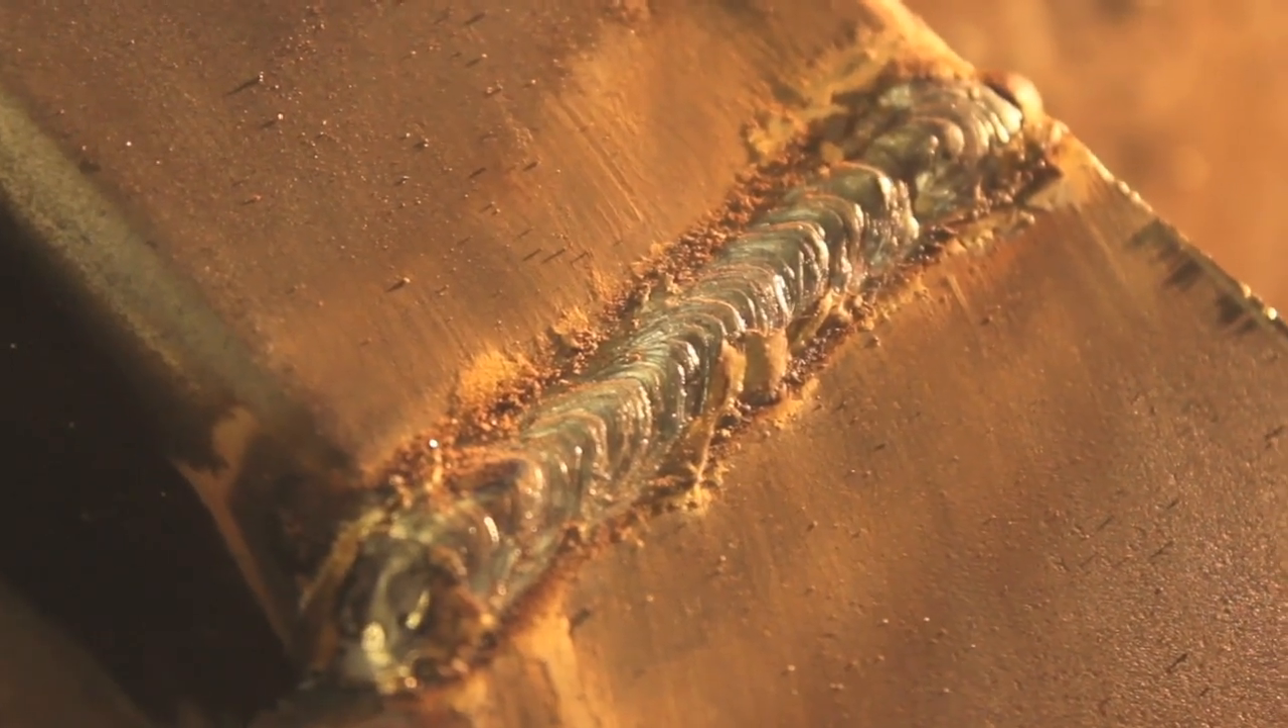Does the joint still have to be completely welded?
No.